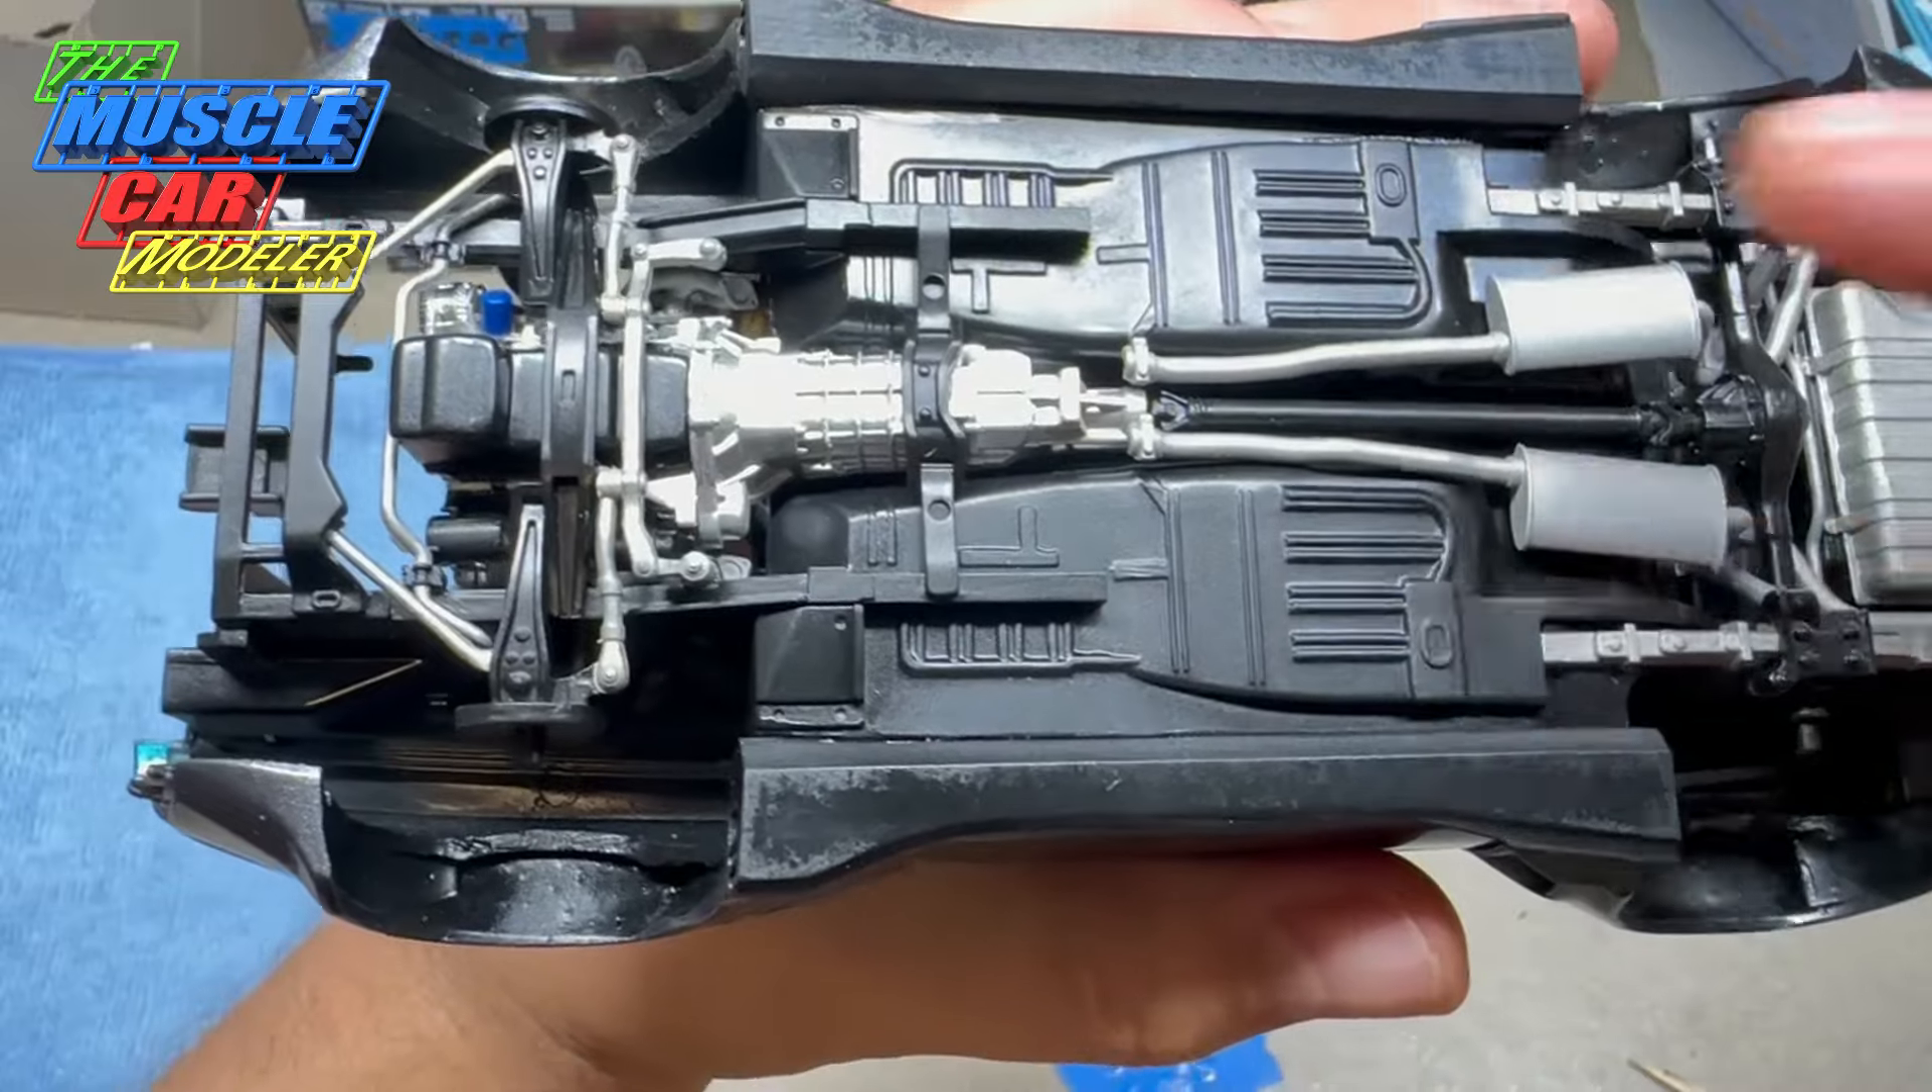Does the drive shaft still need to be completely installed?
No.